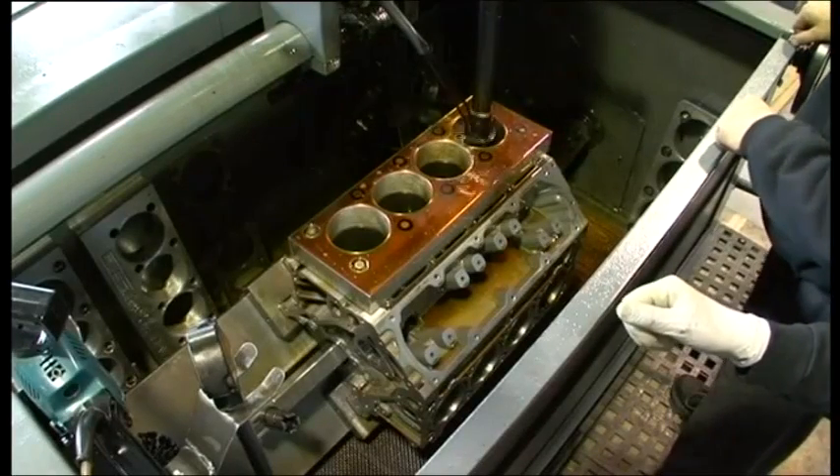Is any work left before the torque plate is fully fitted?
No.